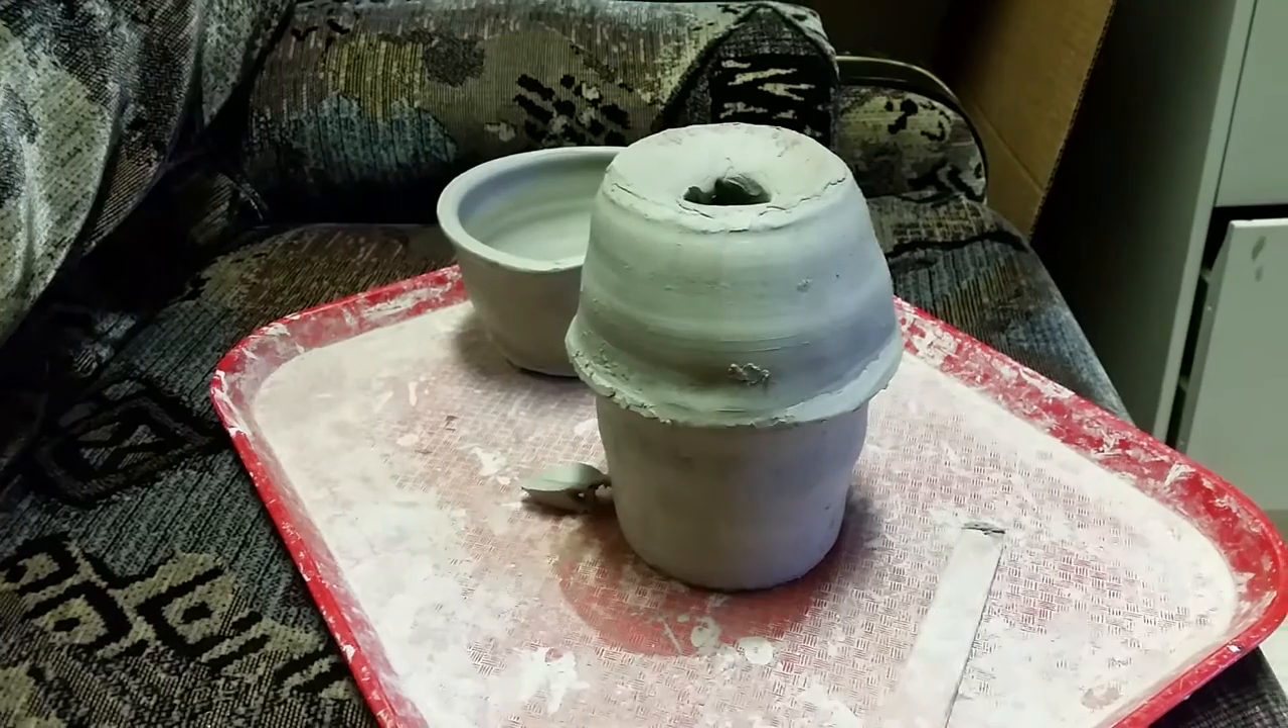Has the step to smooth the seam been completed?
No.